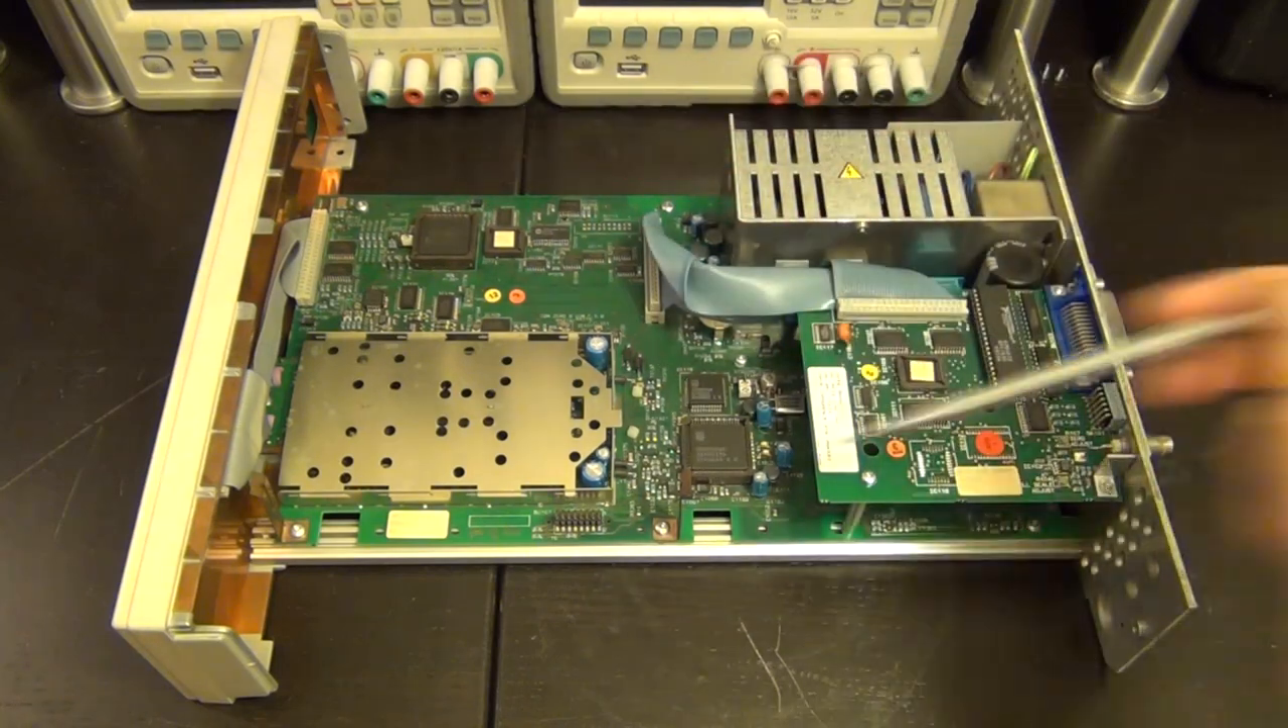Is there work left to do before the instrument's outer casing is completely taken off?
No.